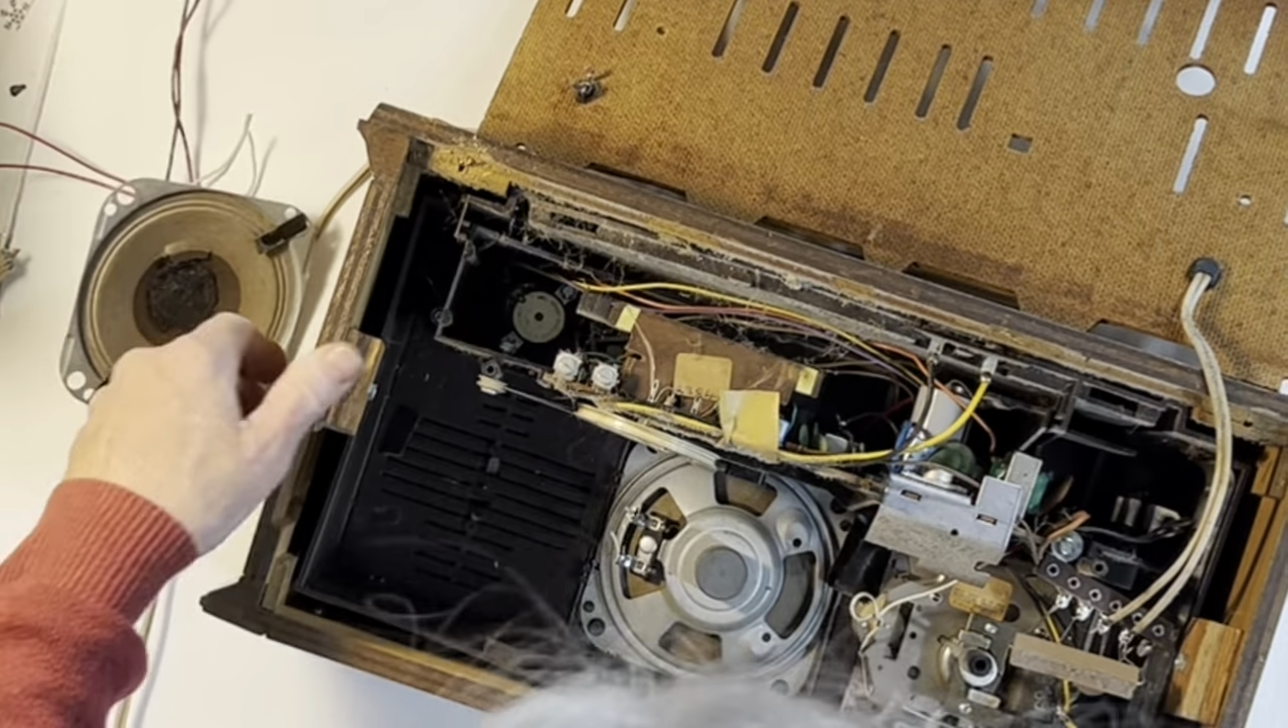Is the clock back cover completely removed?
Yes.